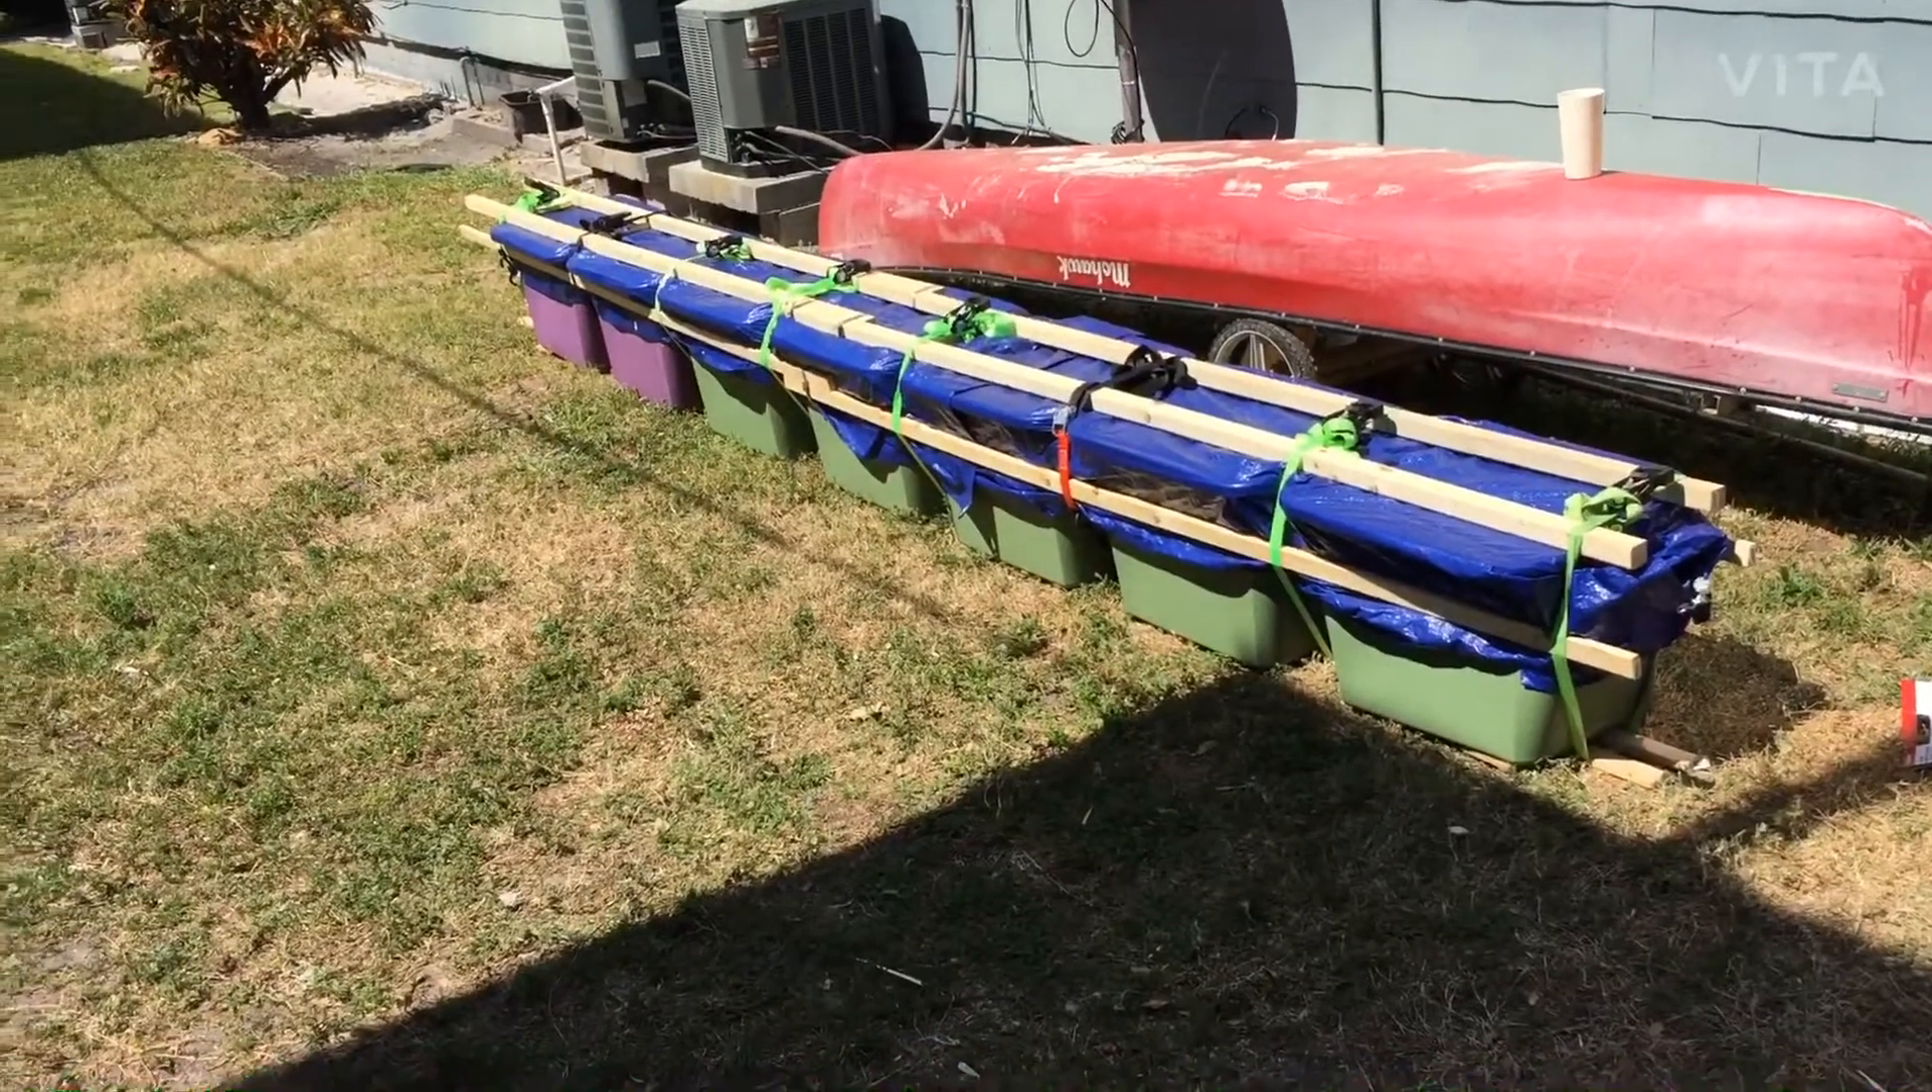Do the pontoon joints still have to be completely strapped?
No.